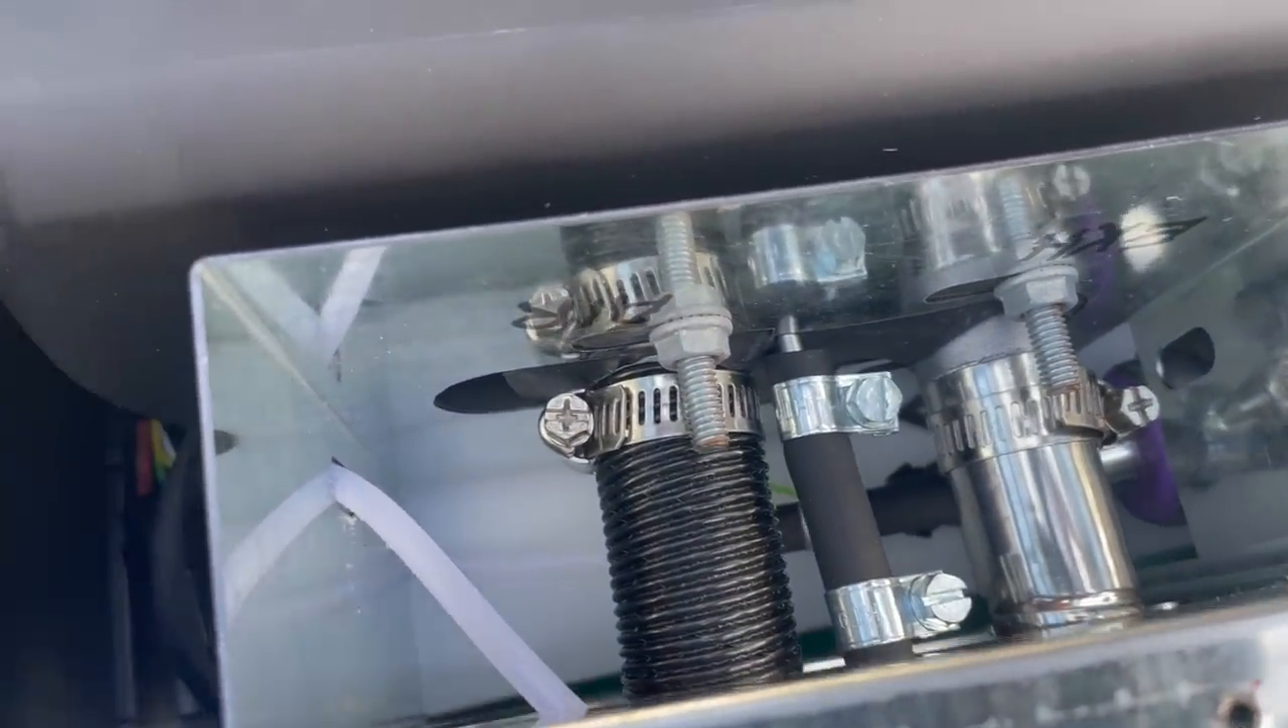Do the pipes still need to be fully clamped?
No.